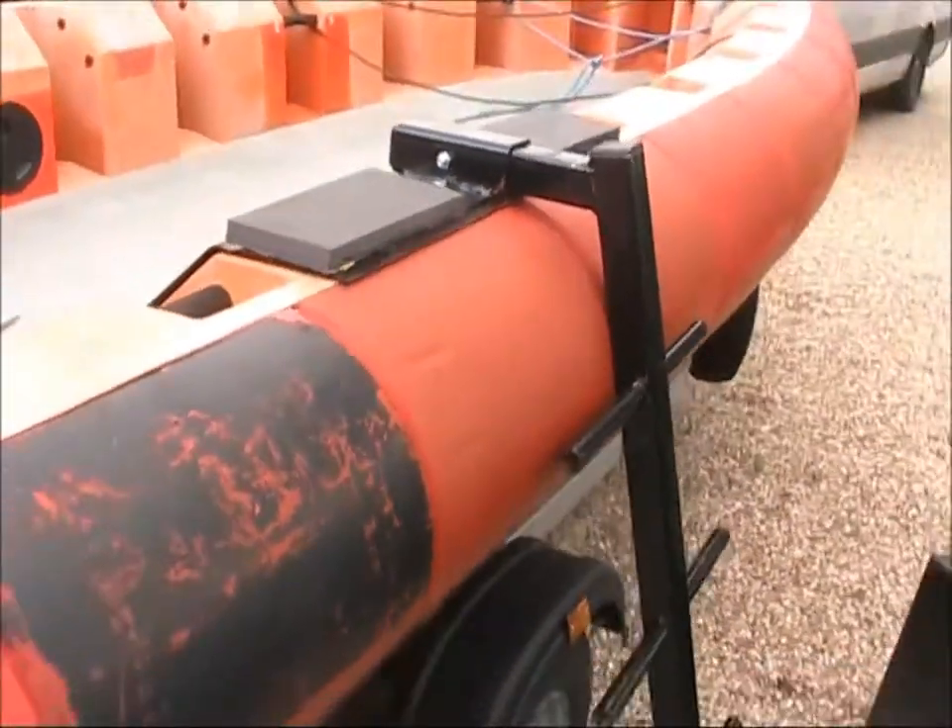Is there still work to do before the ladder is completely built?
No.